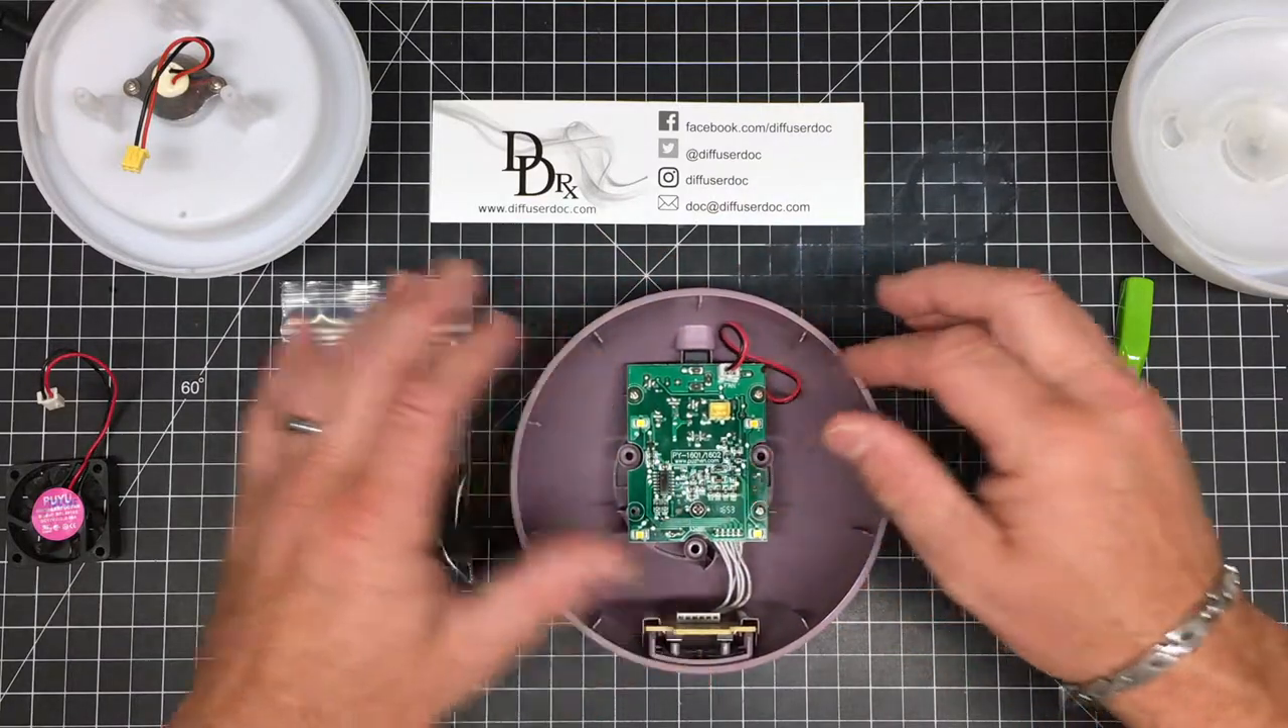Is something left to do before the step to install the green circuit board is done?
No.